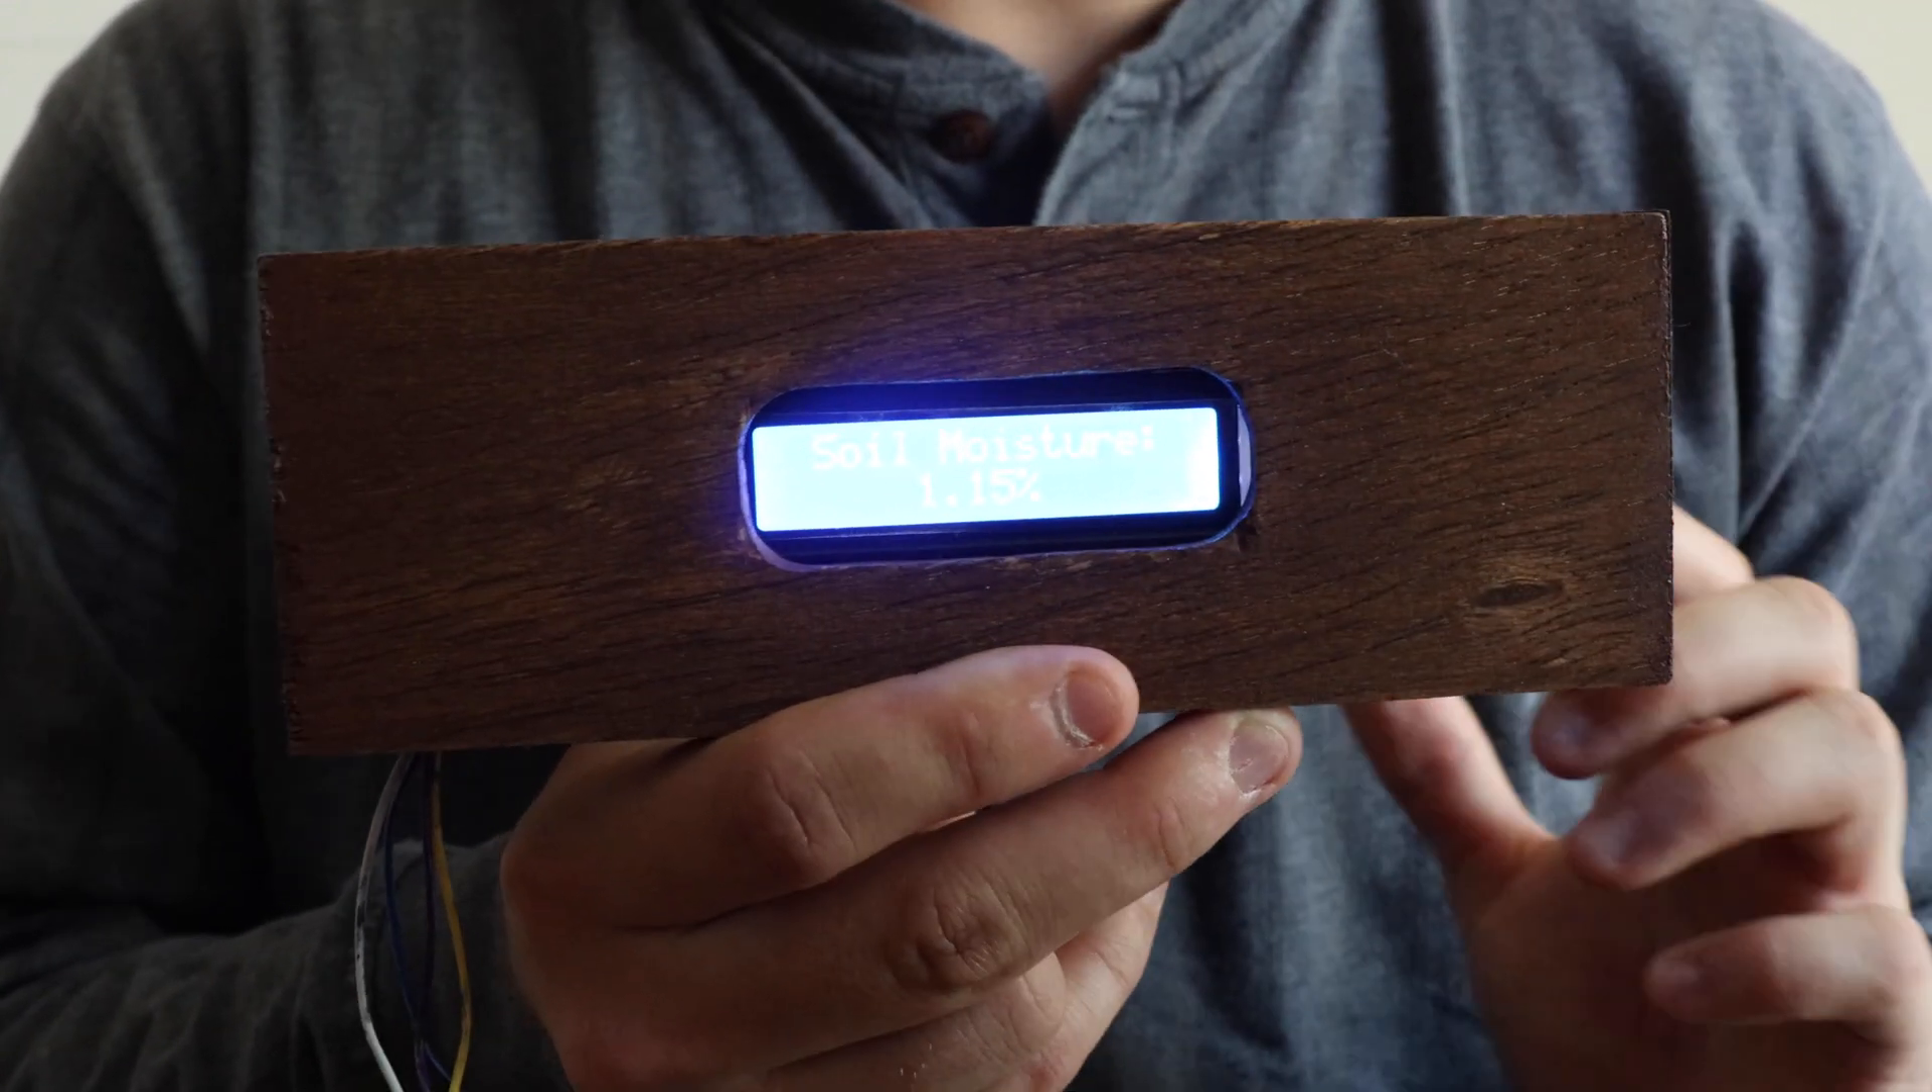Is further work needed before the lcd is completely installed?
No.